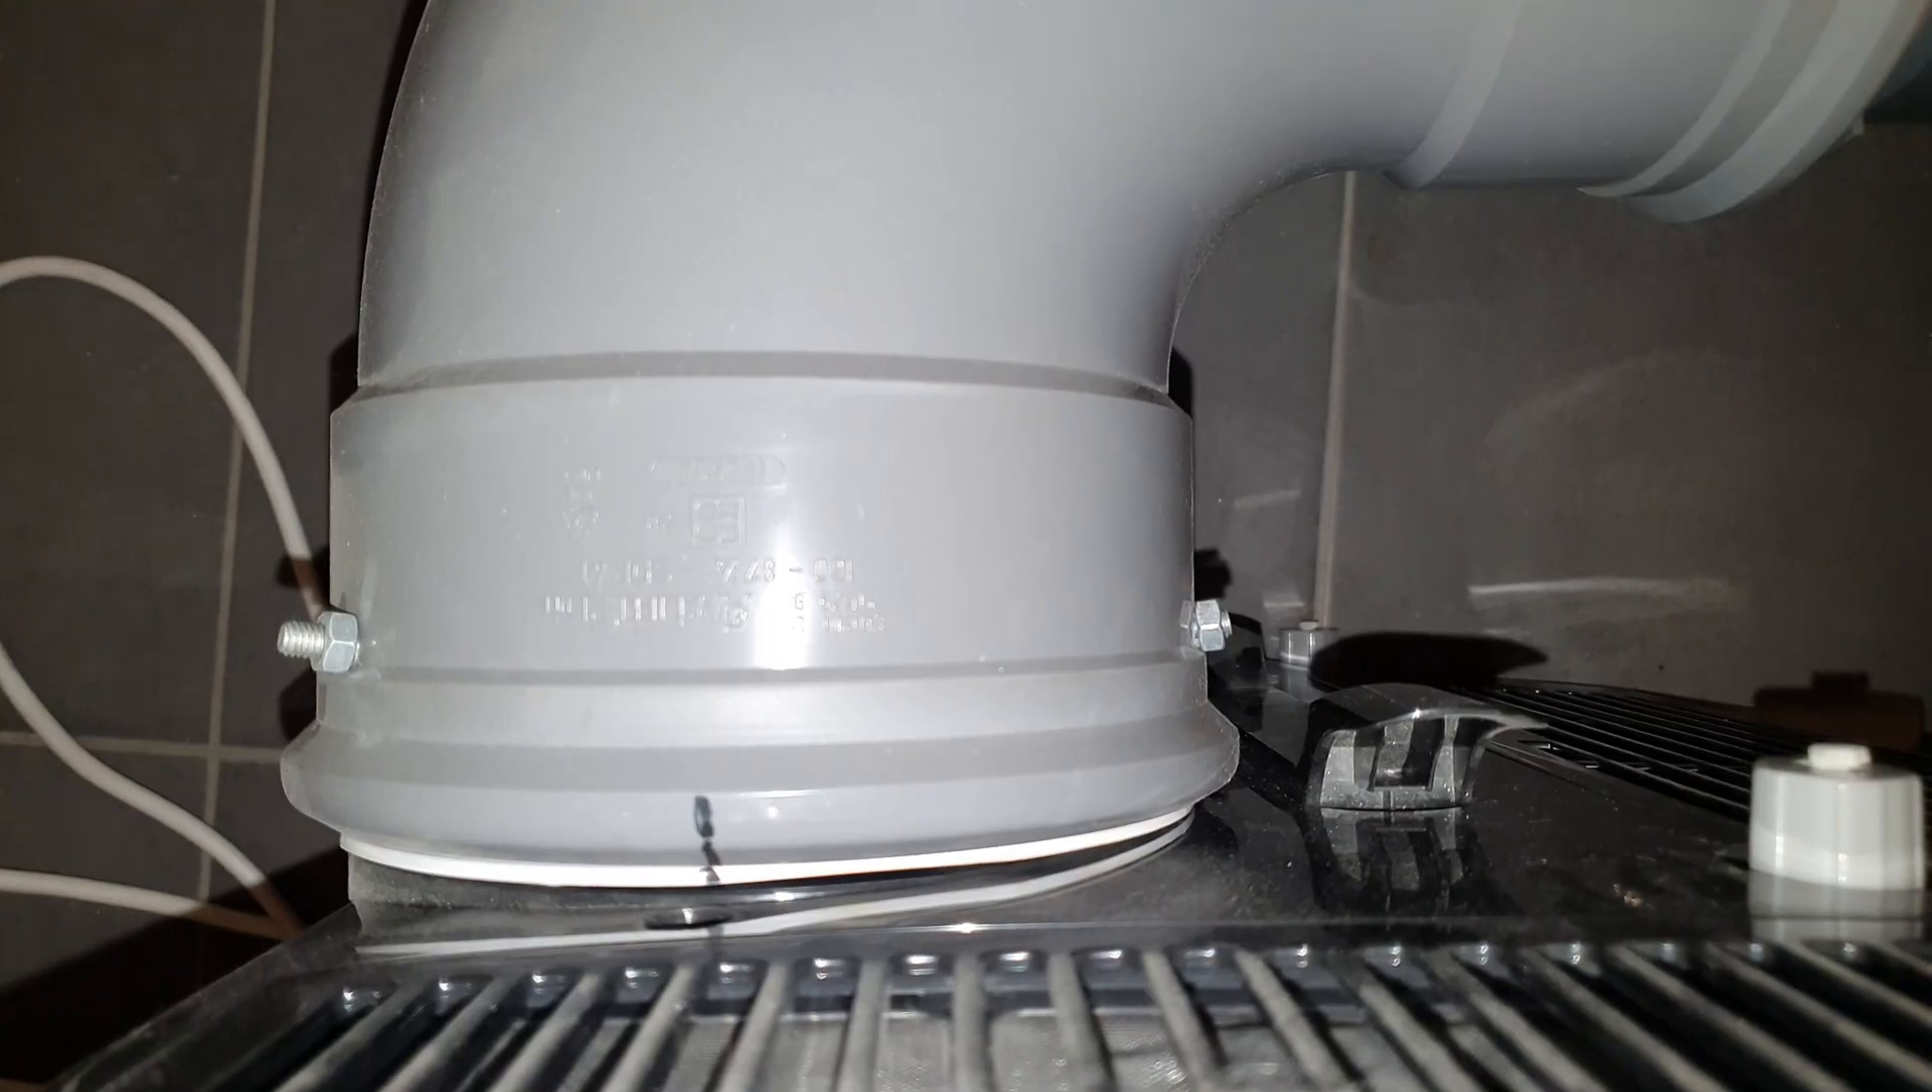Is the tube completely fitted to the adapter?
Yes.